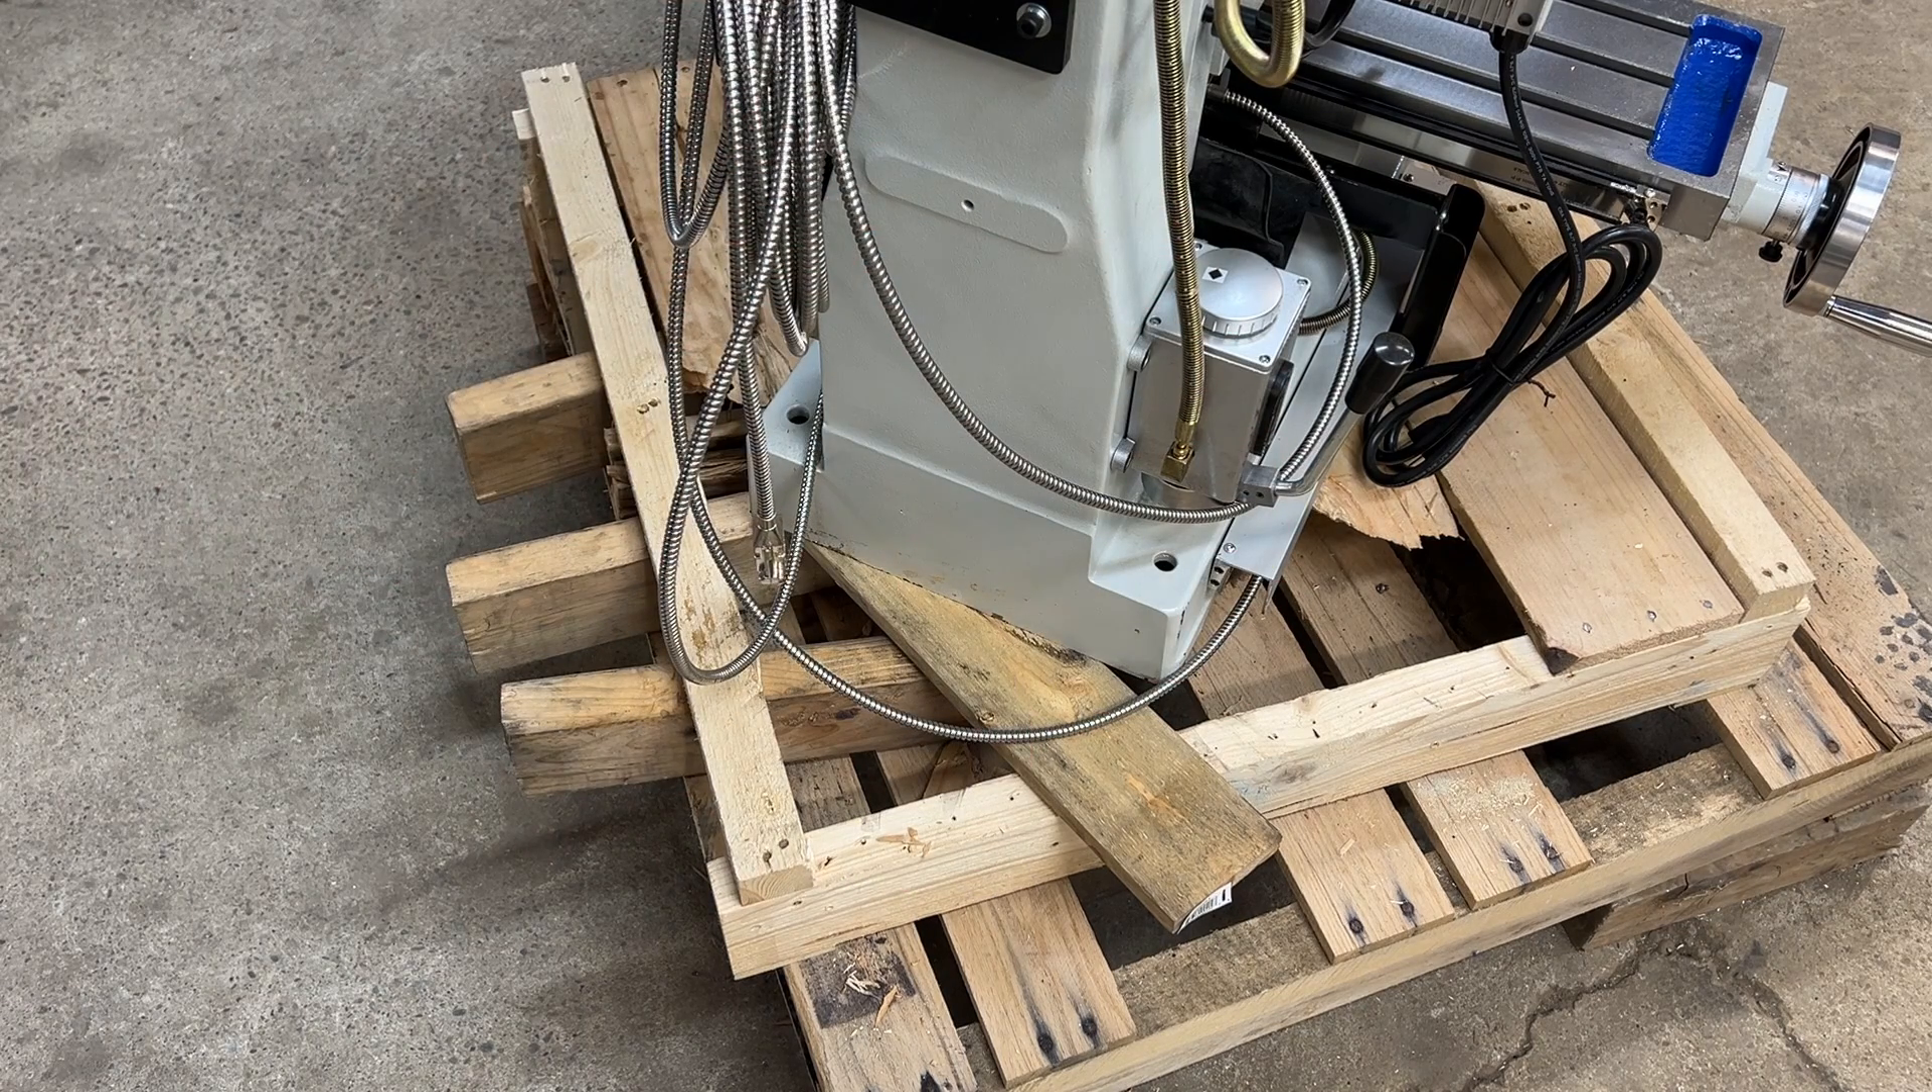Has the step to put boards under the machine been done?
Yes.